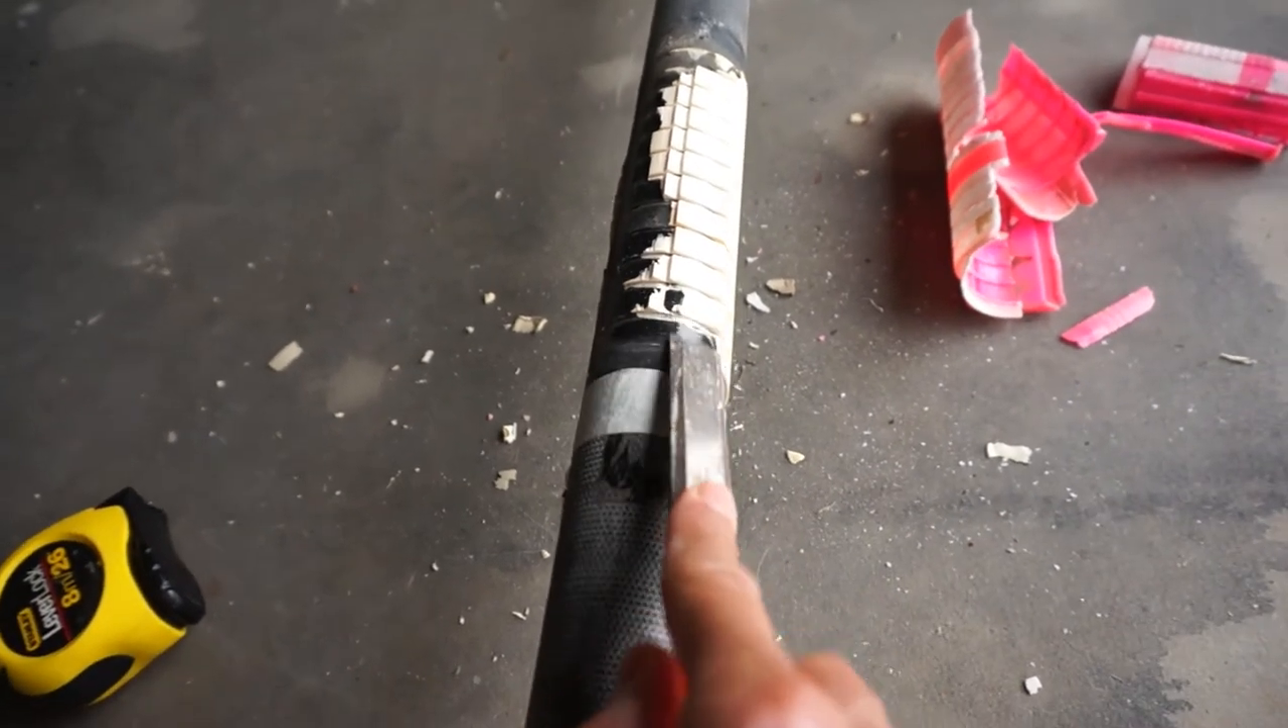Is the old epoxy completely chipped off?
No.